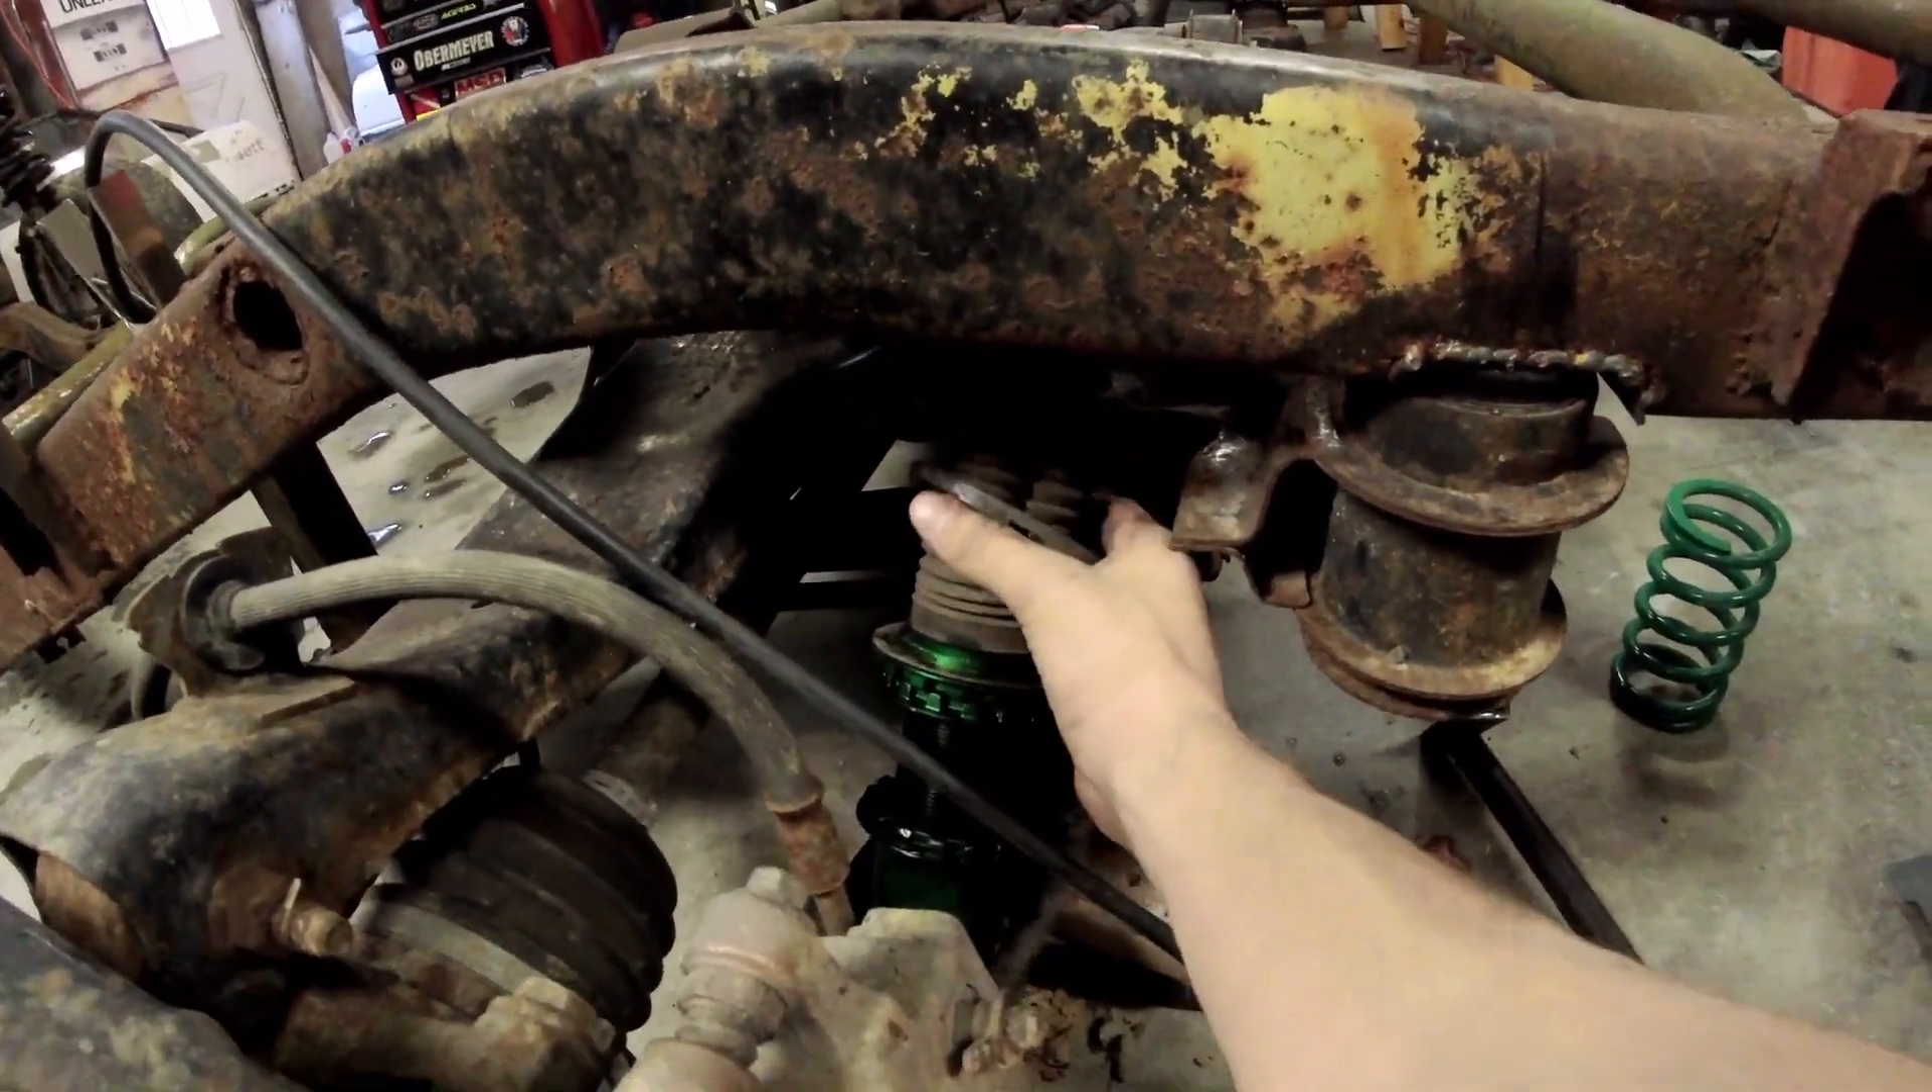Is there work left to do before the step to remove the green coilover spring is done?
No.